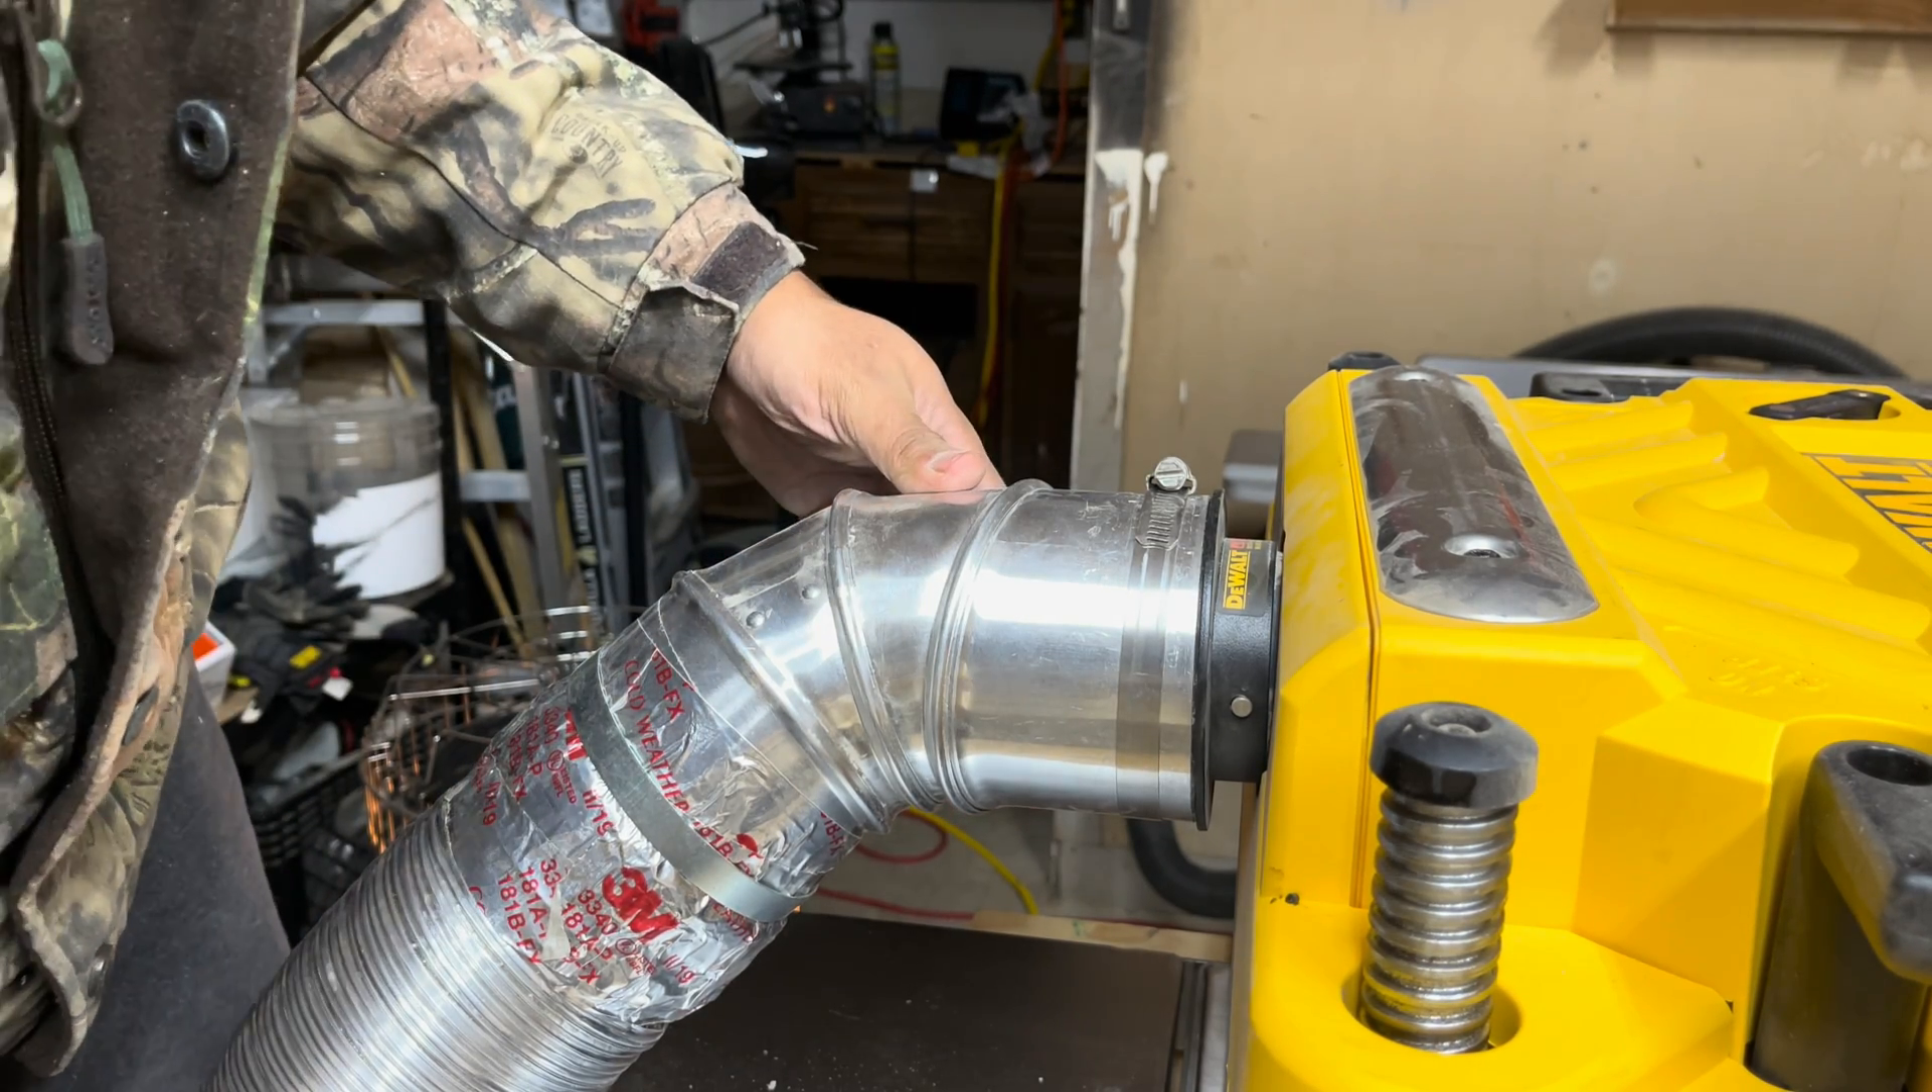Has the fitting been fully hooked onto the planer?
Yes.